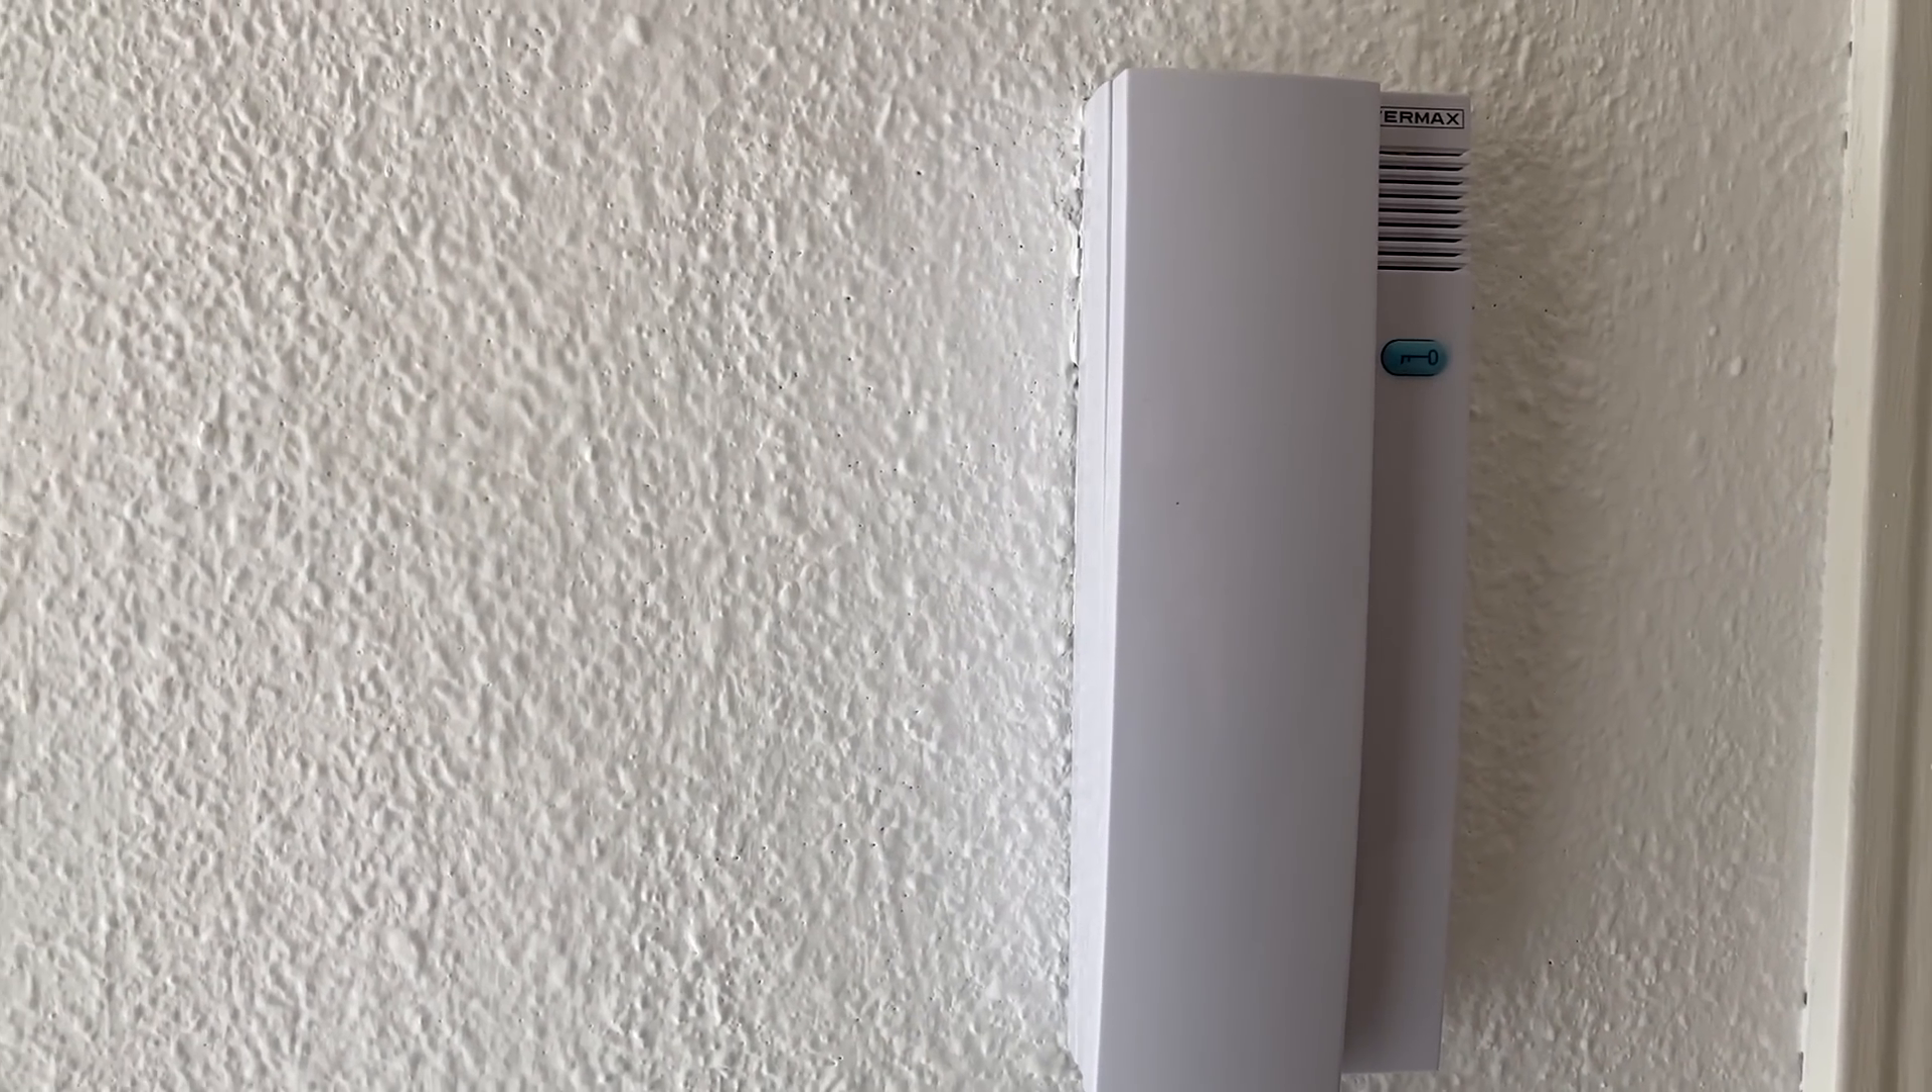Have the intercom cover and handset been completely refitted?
Yes.